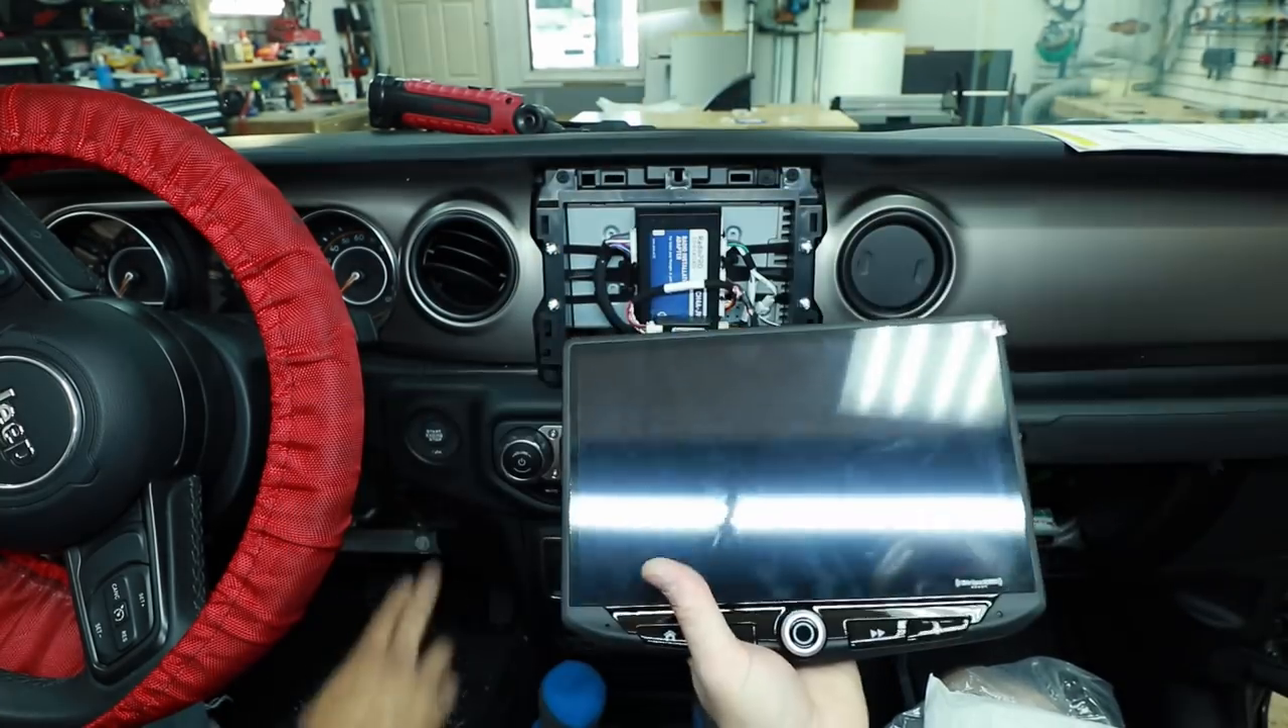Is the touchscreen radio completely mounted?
No.